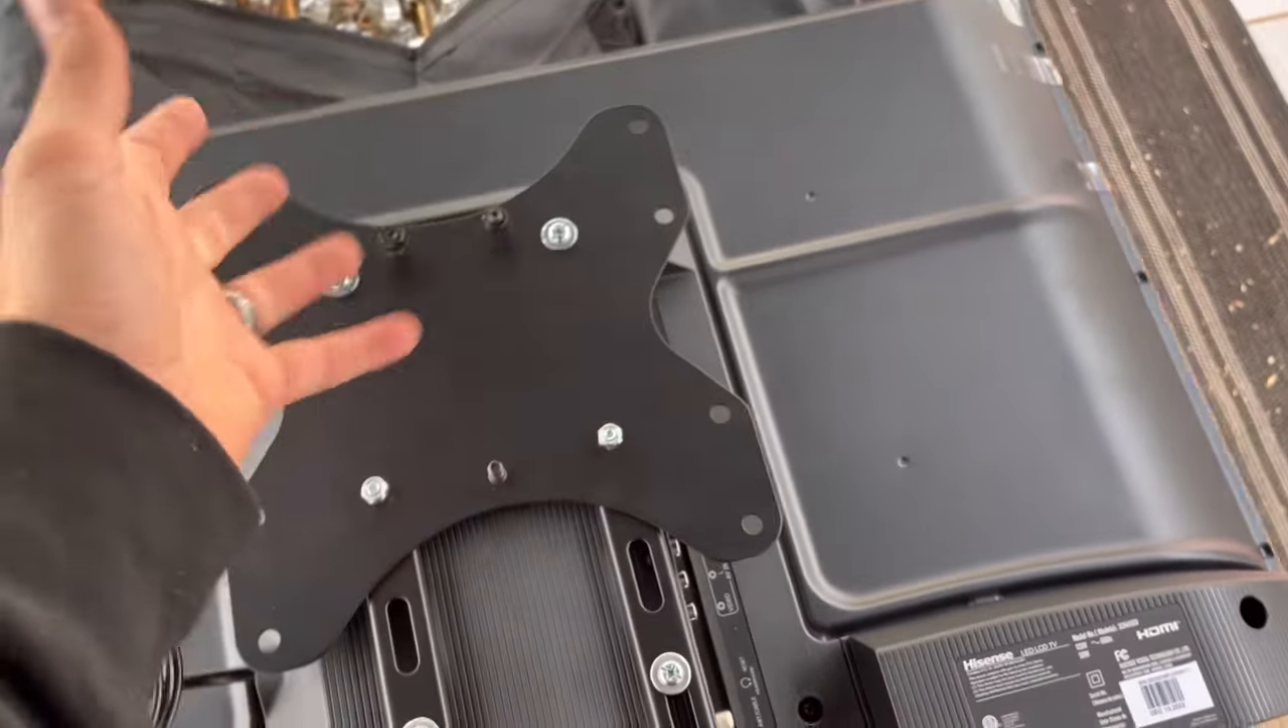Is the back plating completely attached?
Yes.